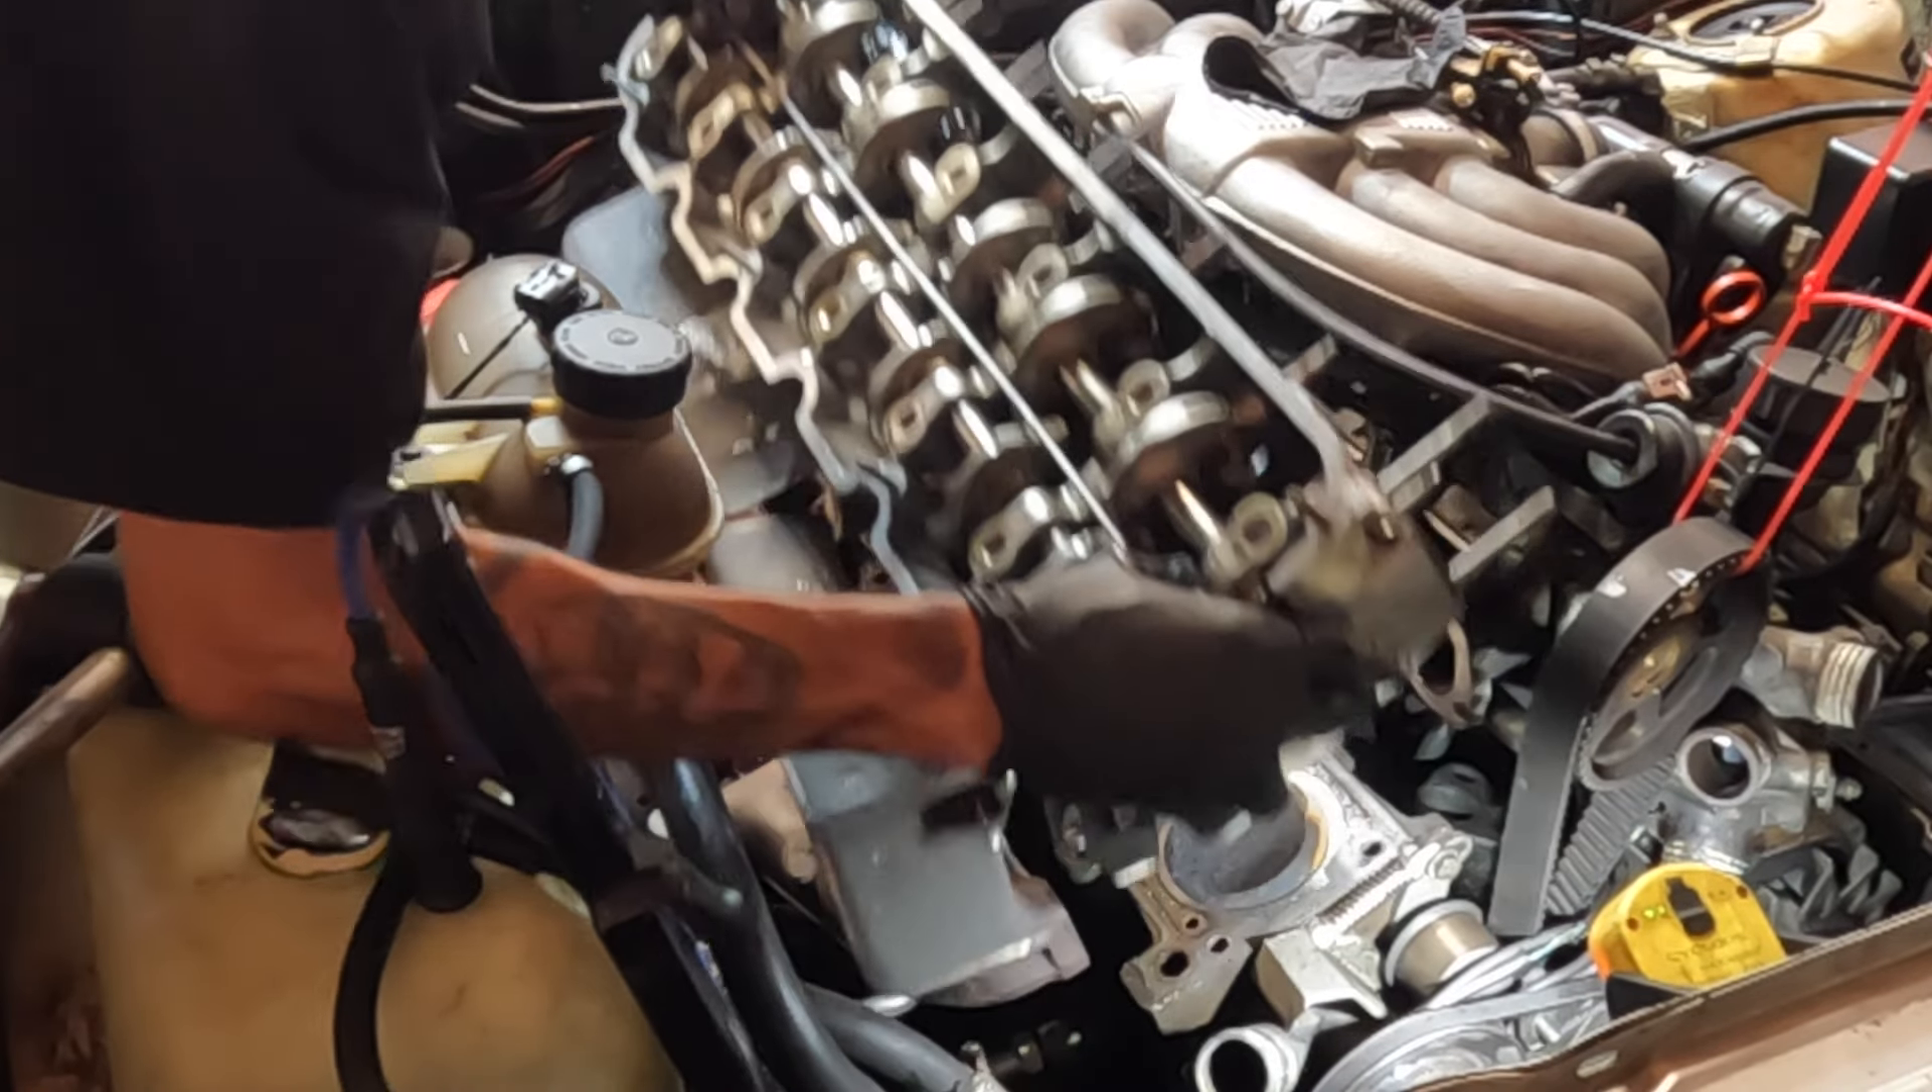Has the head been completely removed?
No.